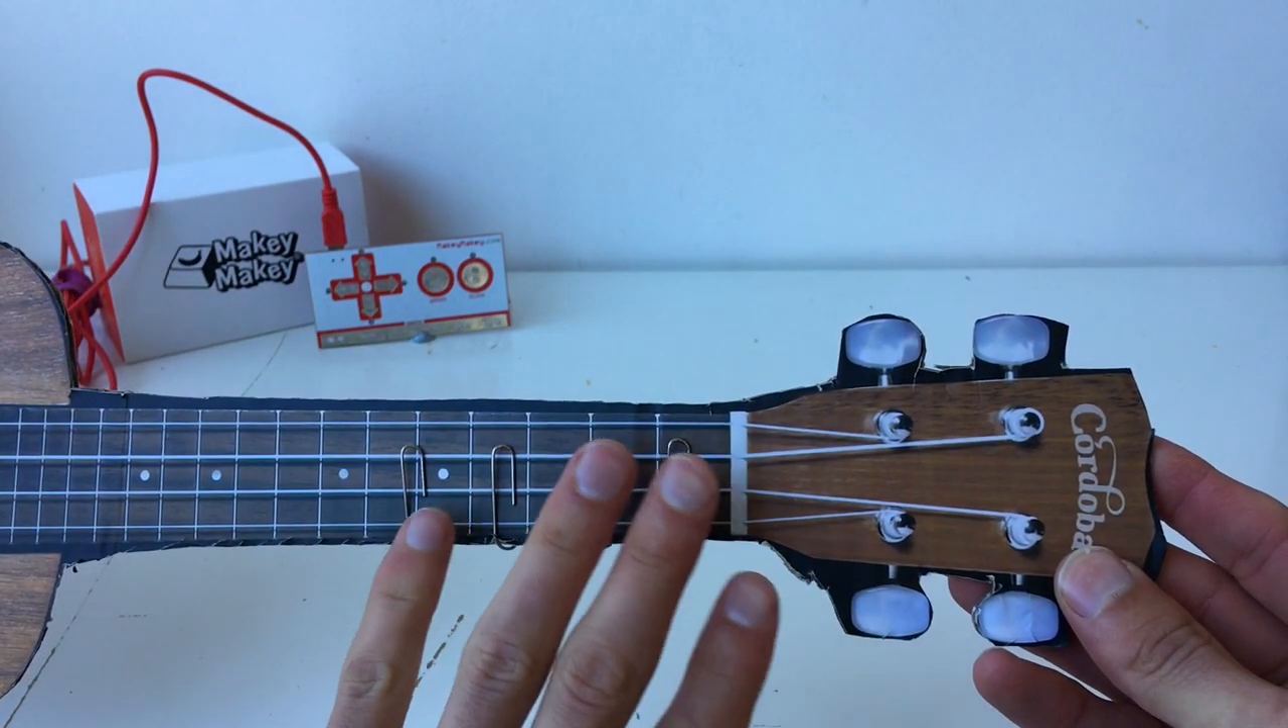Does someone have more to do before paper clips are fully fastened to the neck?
No.